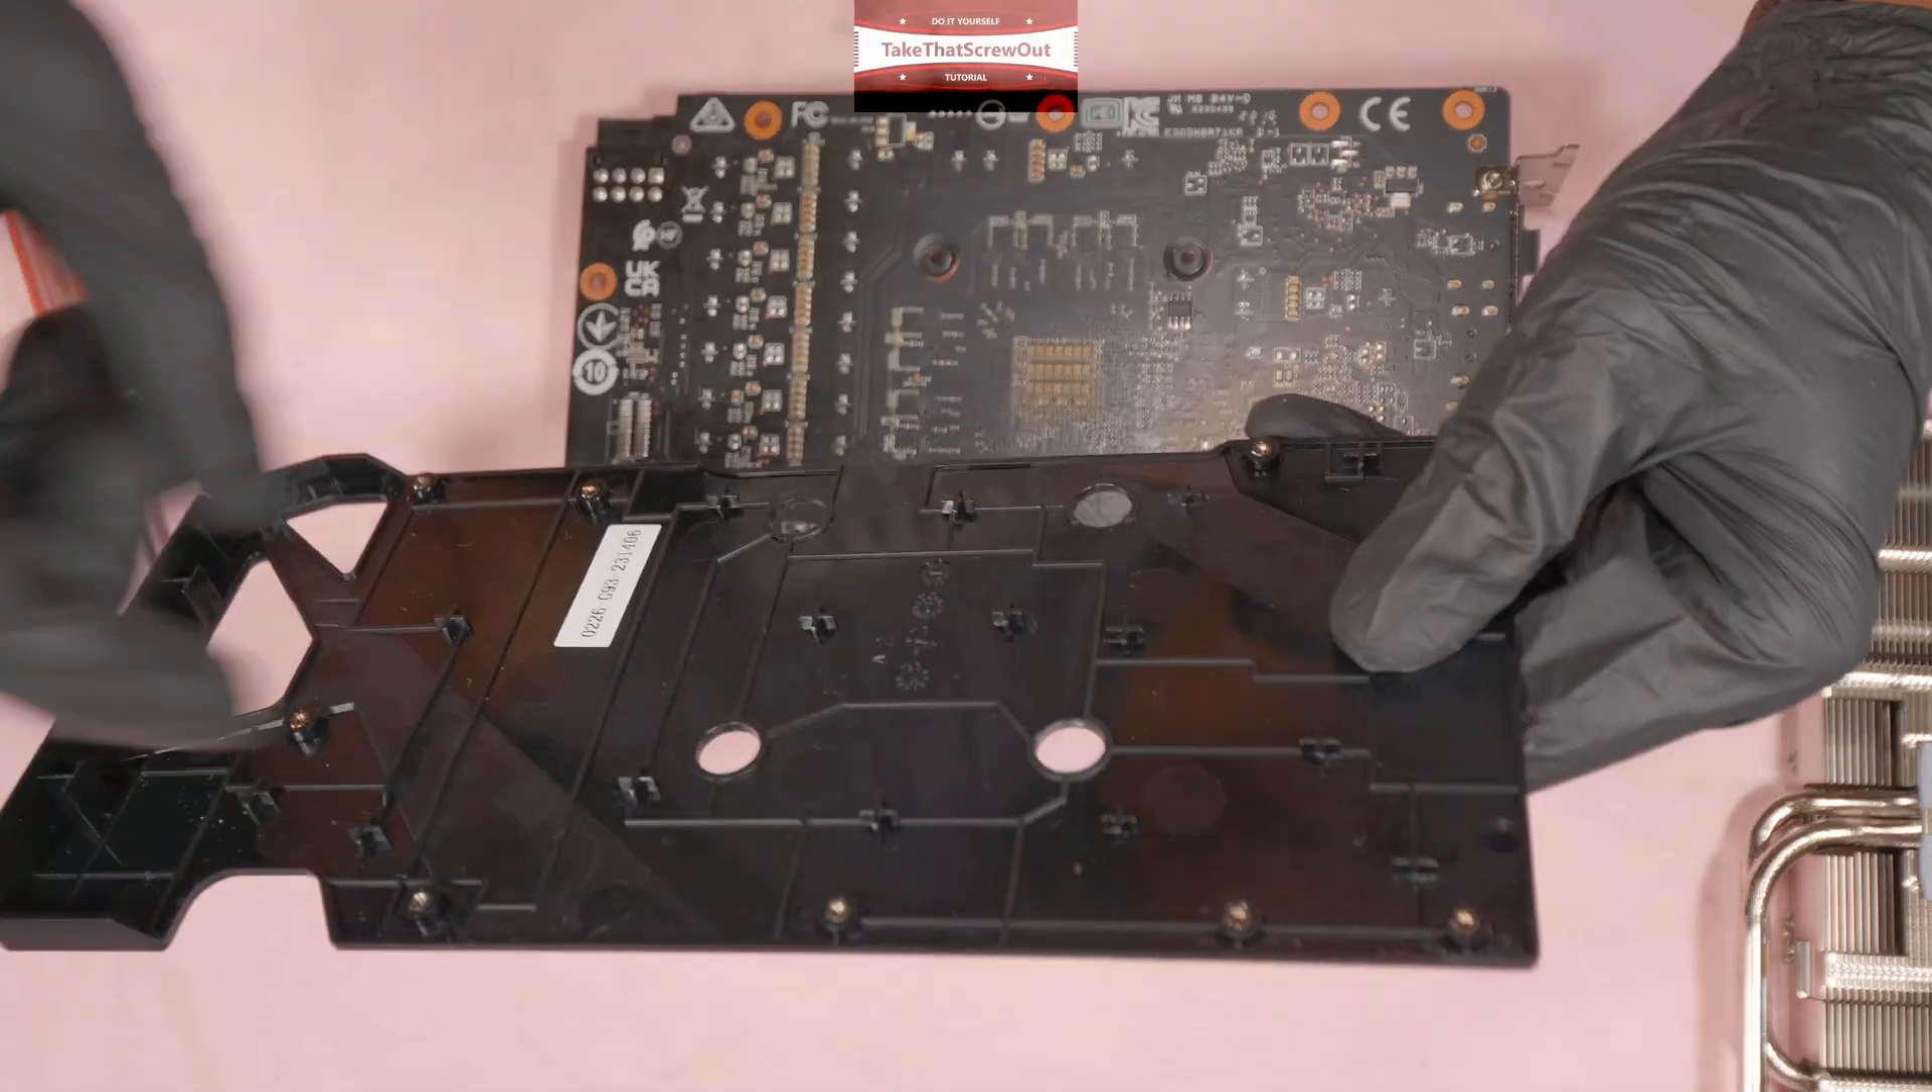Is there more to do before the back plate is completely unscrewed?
No.